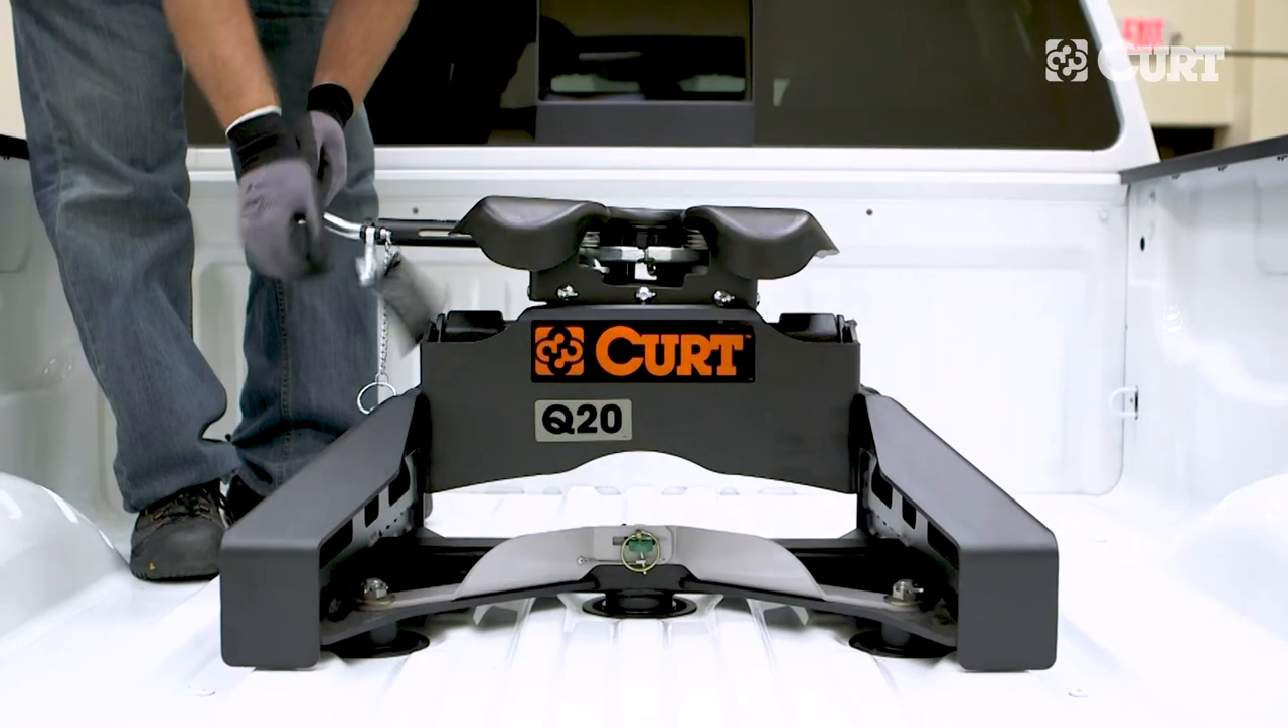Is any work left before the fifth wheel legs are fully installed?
No.